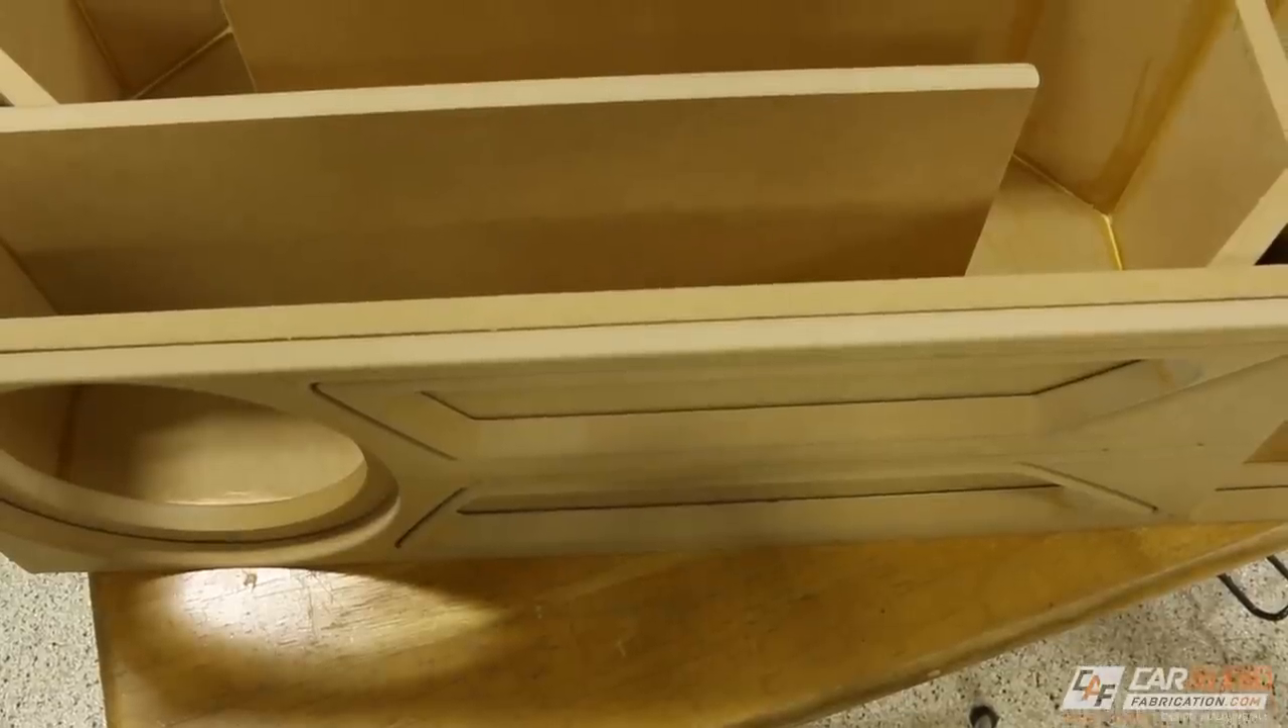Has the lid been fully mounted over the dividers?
No.